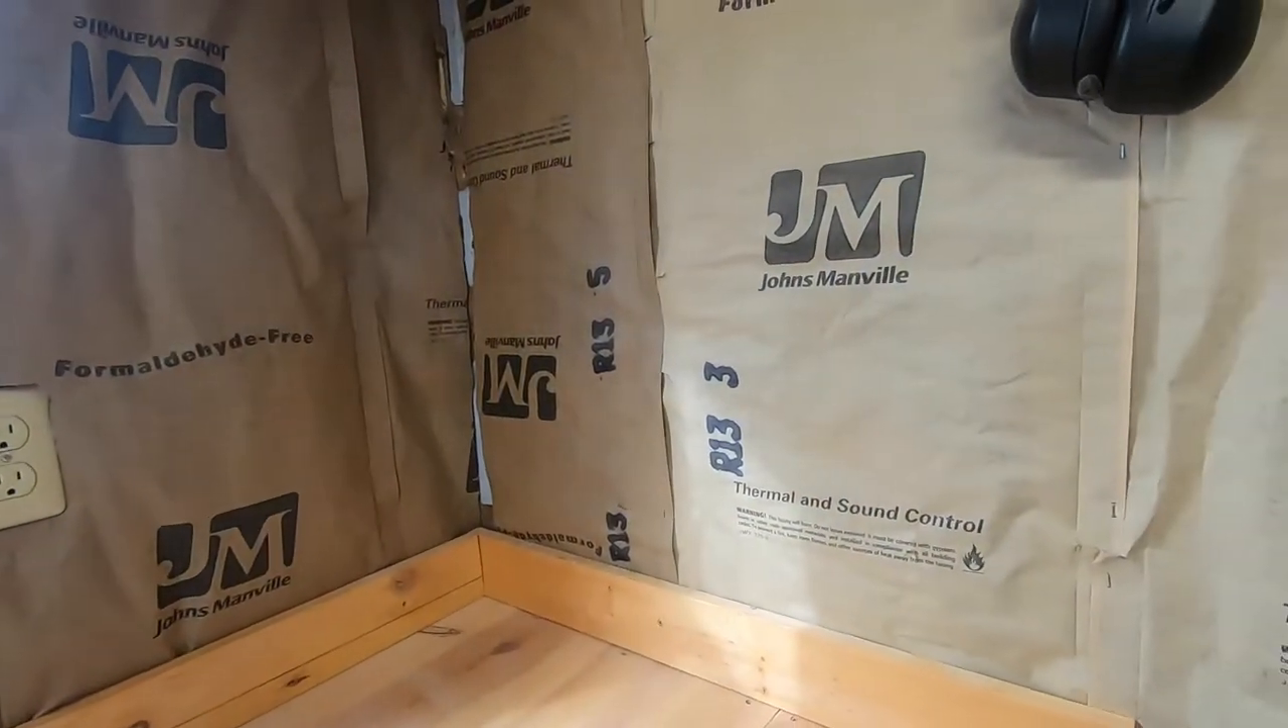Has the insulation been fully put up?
Yes.